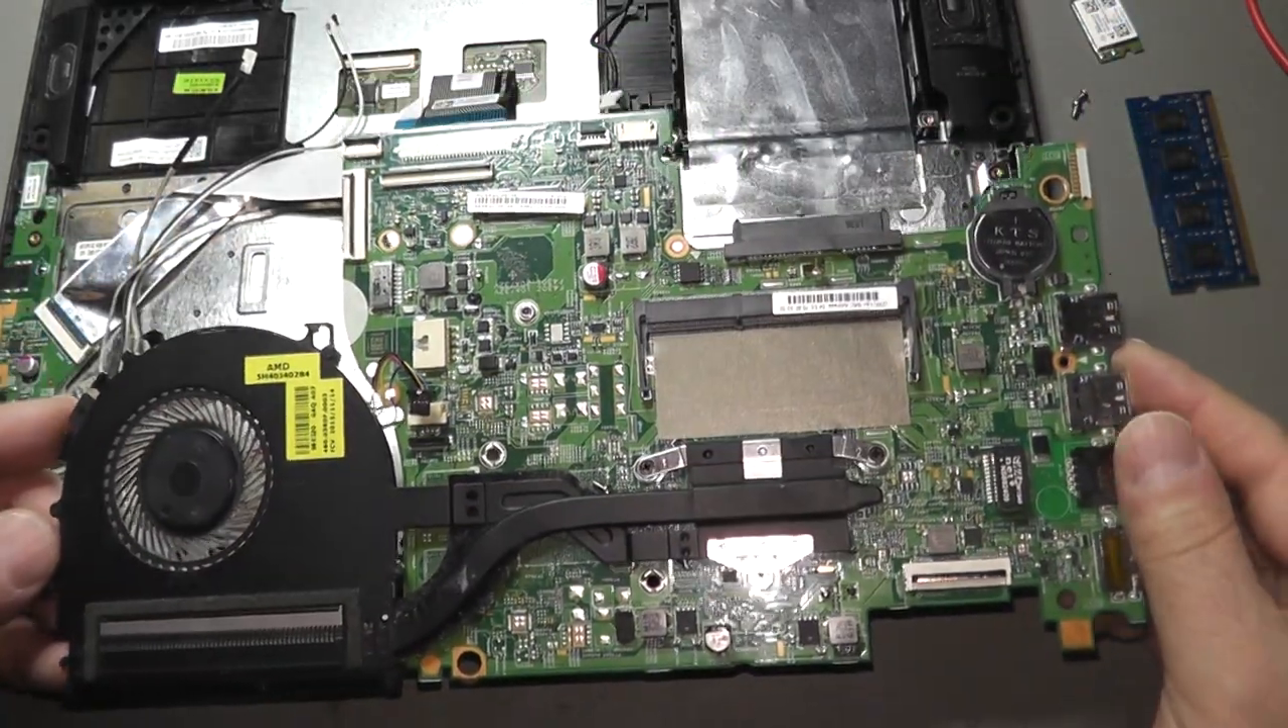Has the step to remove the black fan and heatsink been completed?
No.